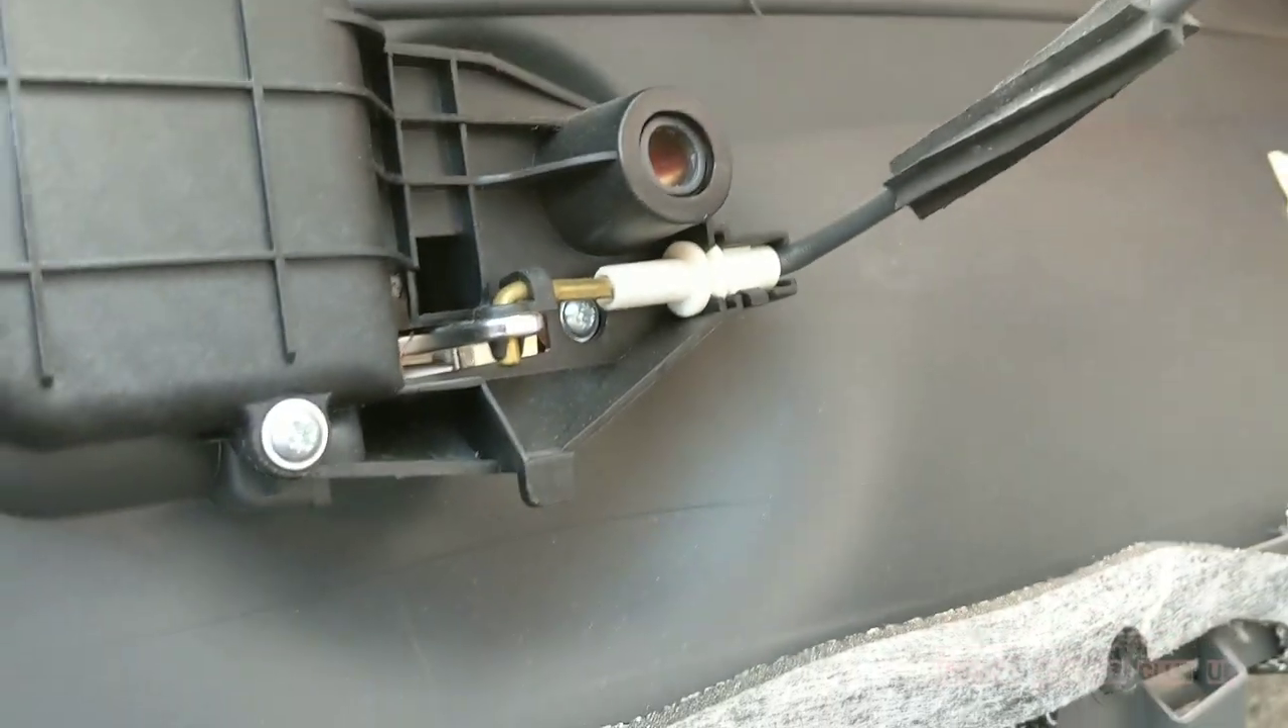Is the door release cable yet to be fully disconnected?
Yes.